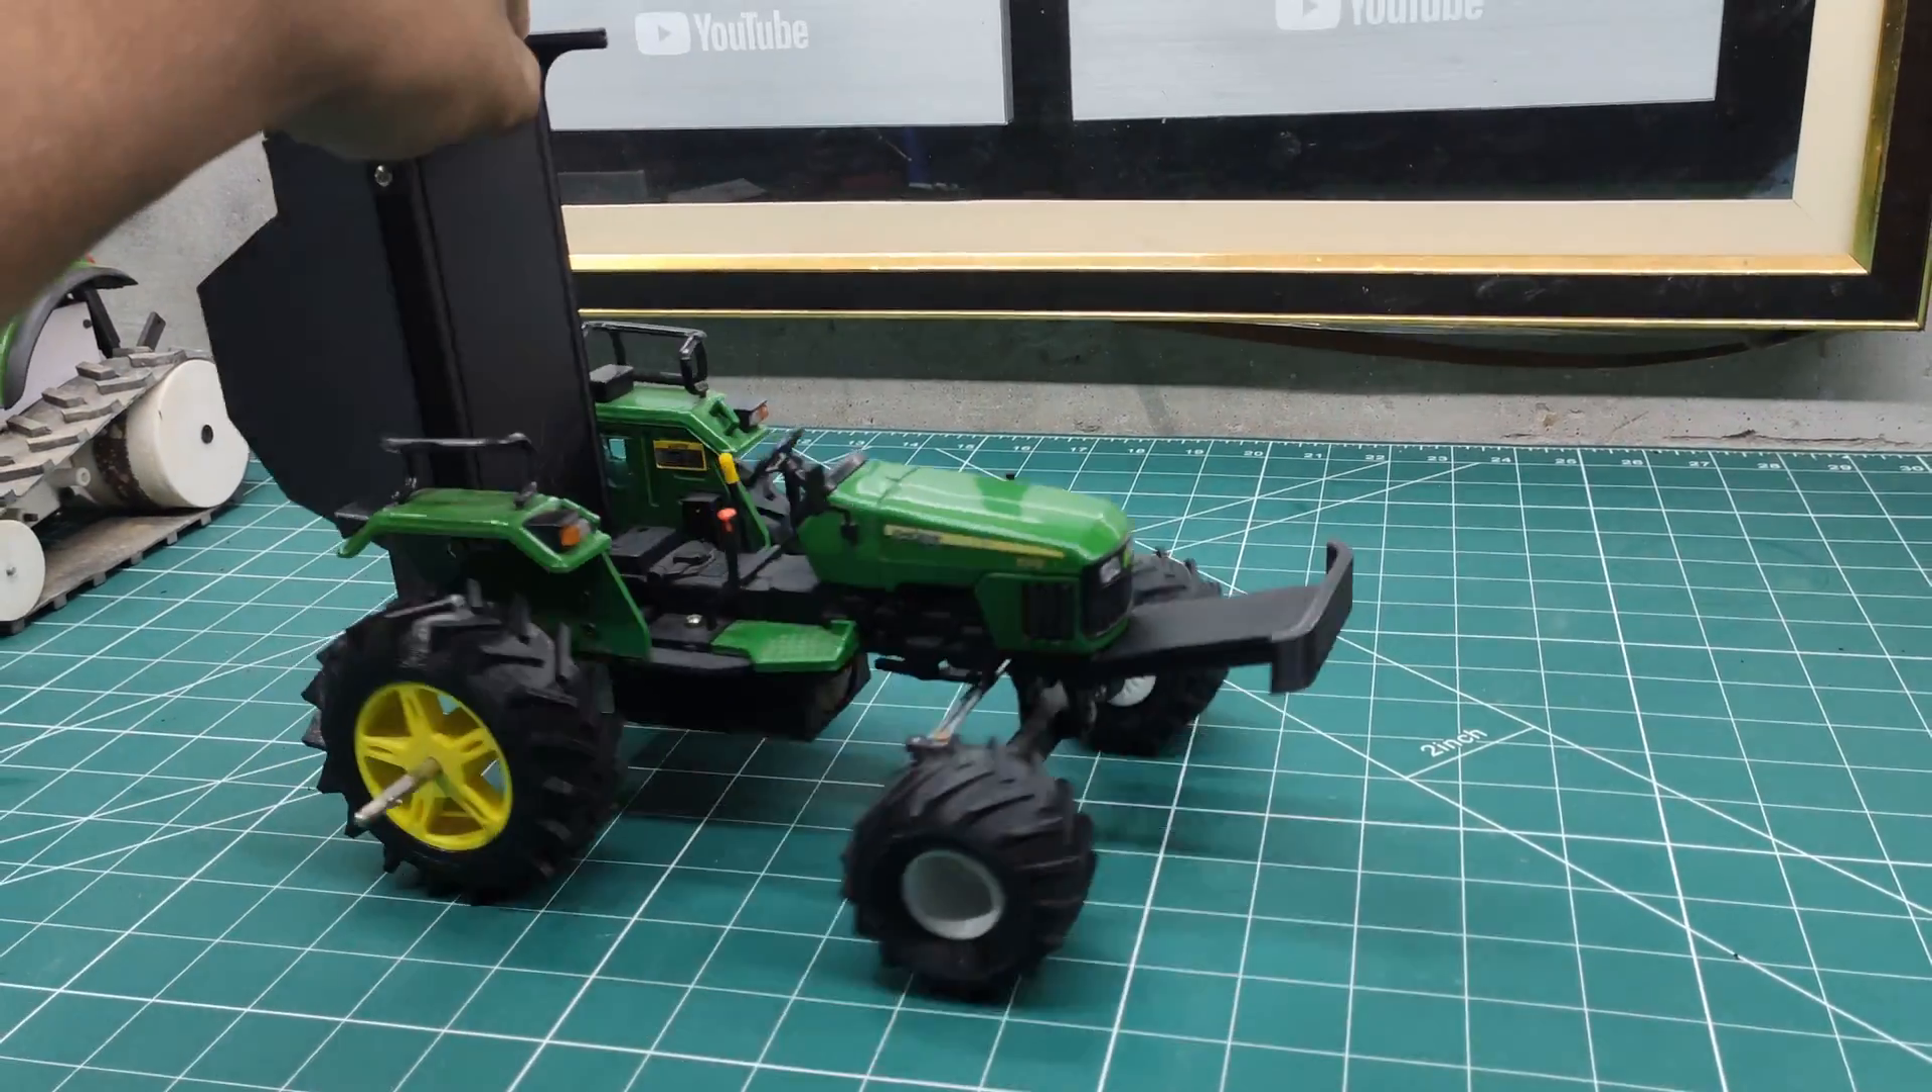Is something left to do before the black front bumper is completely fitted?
No.